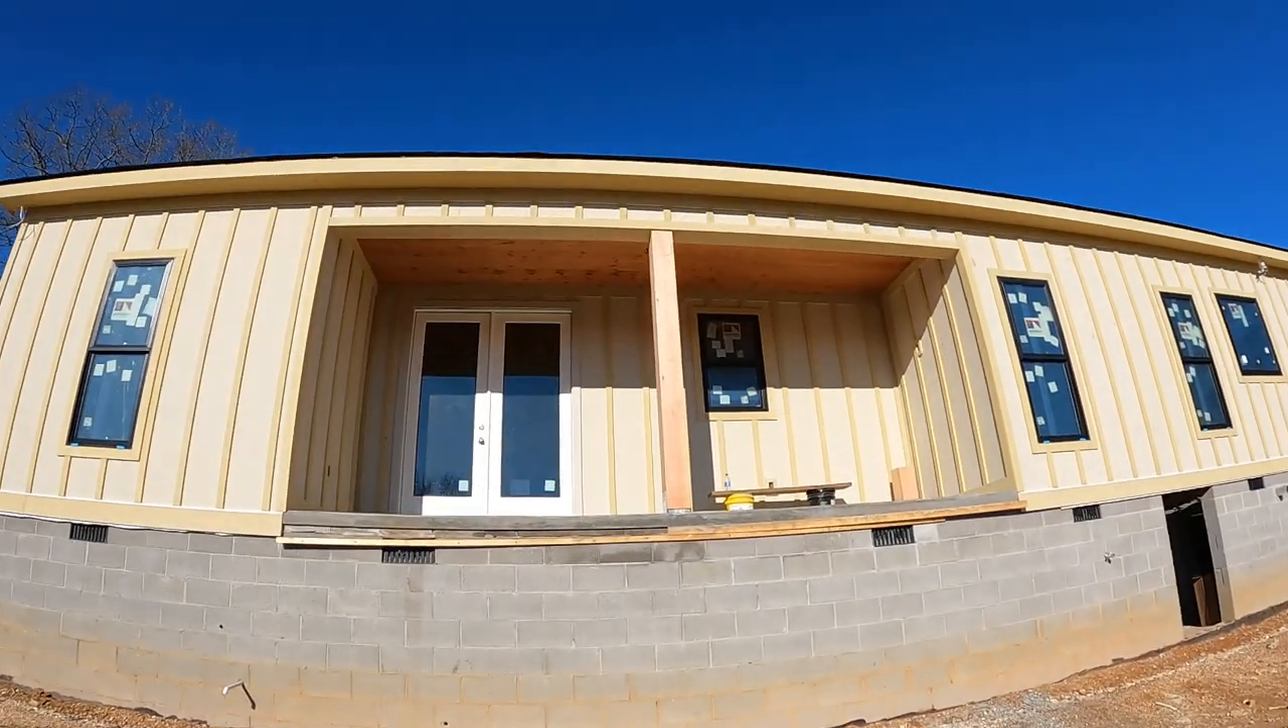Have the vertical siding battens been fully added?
Yes.